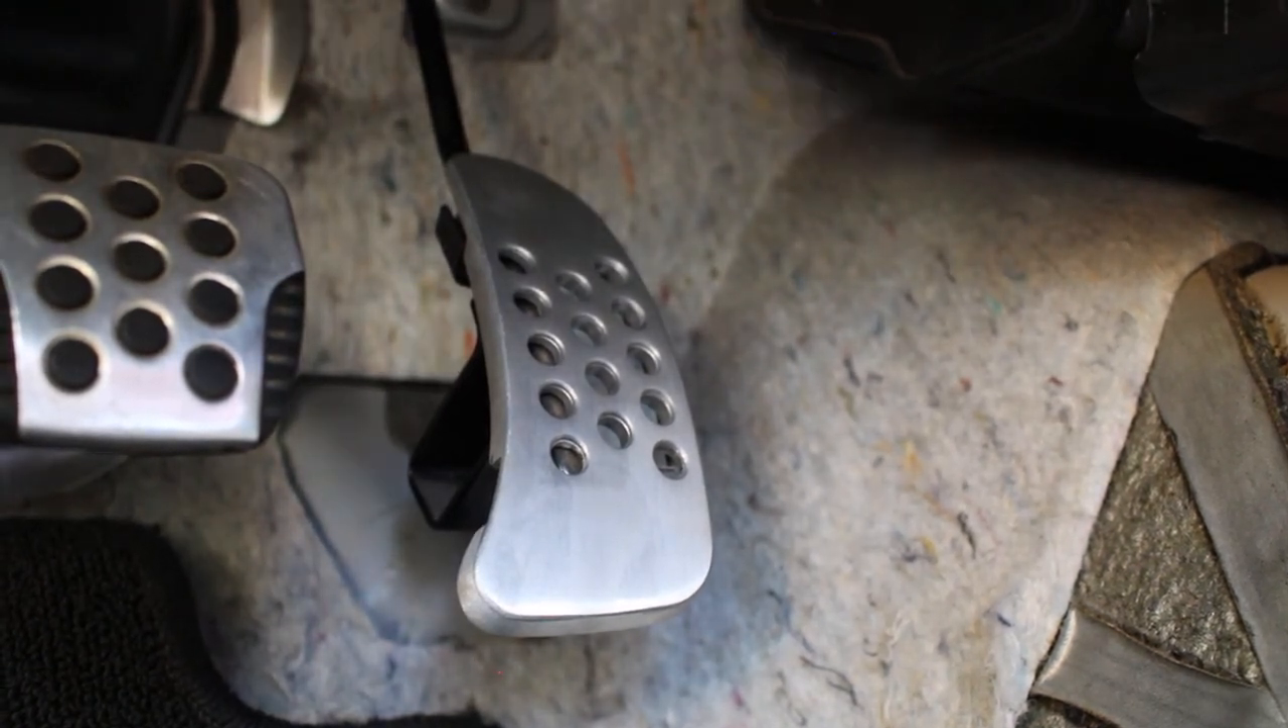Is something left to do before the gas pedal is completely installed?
No.